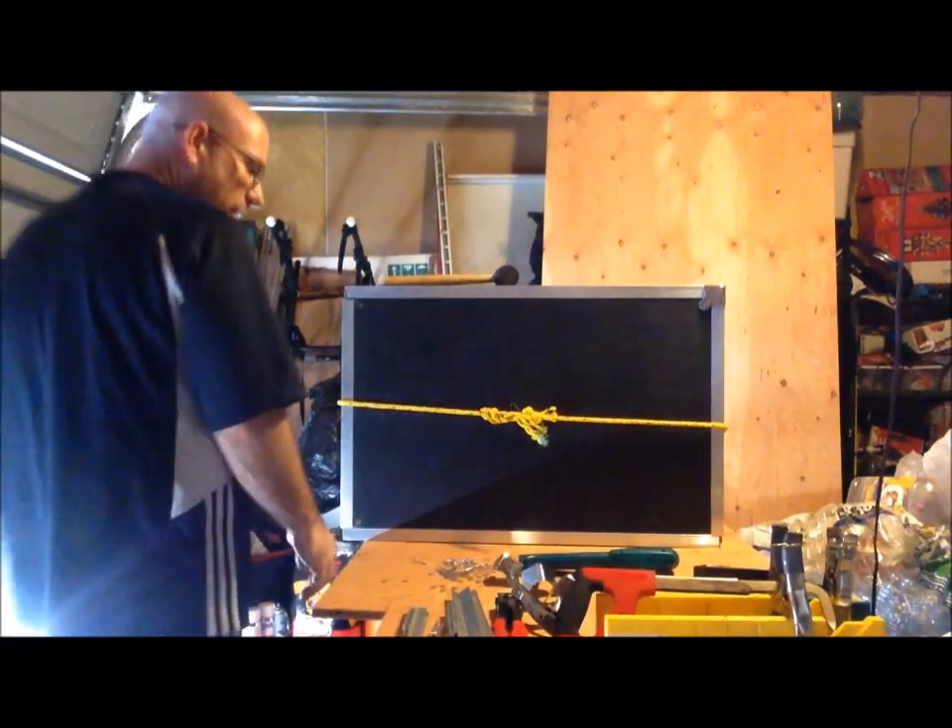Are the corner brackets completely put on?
No.